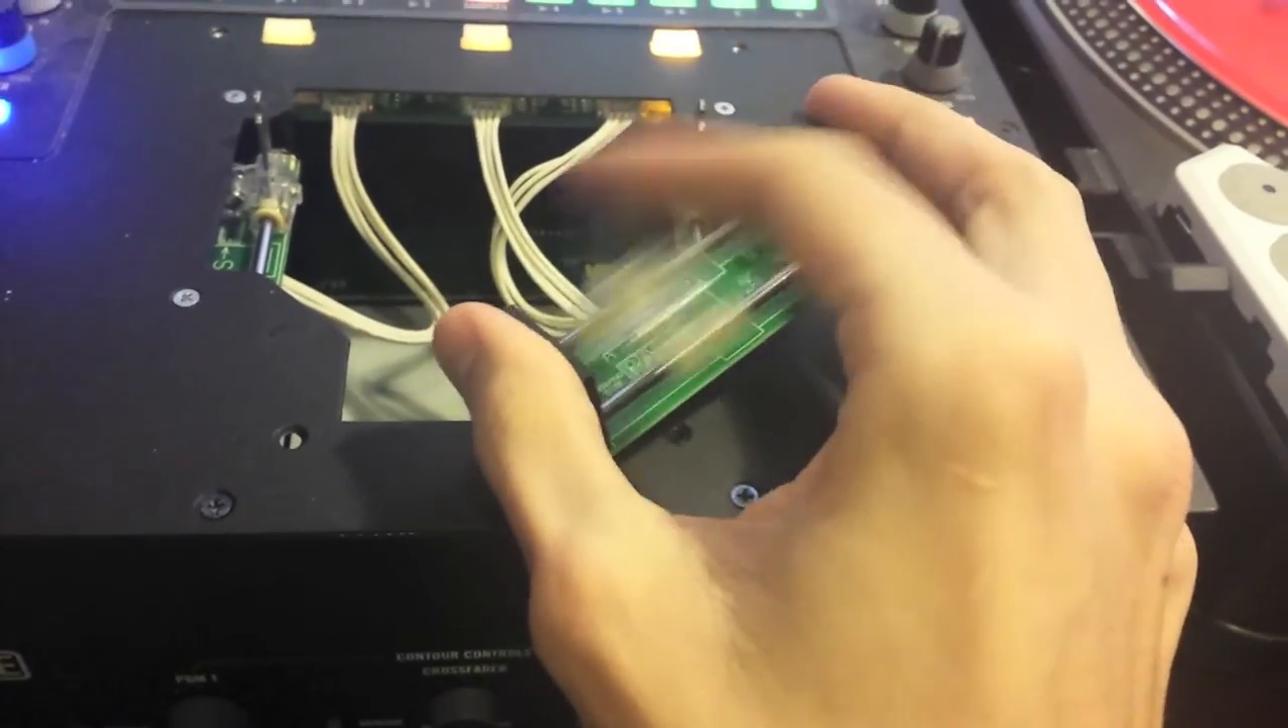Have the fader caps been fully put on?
No.